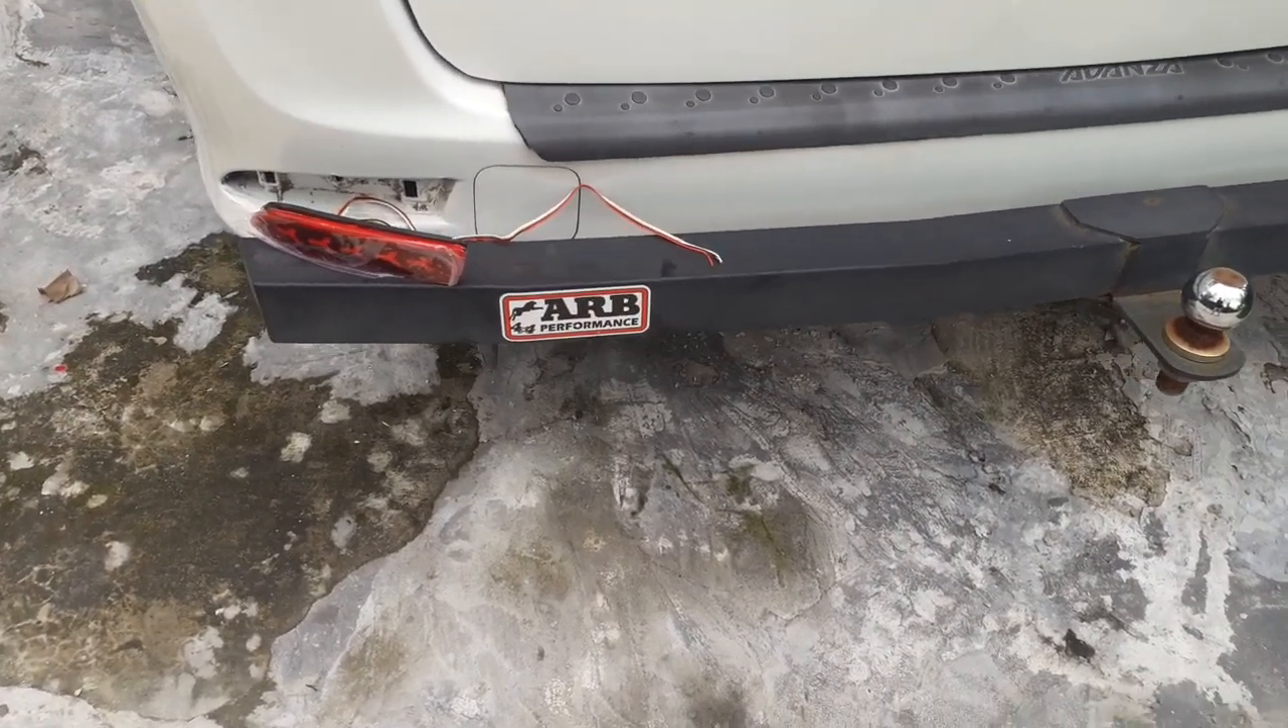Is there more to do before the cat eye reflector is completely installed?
Yes.